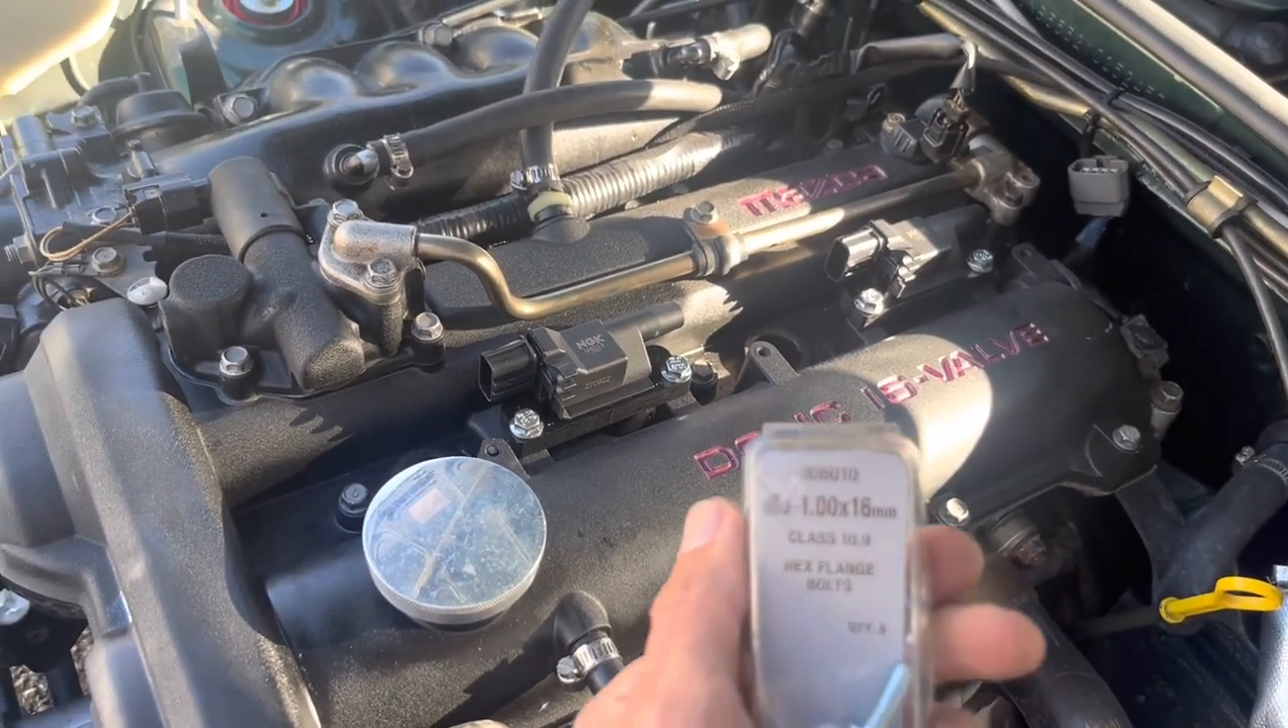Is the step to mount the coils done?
Yes.